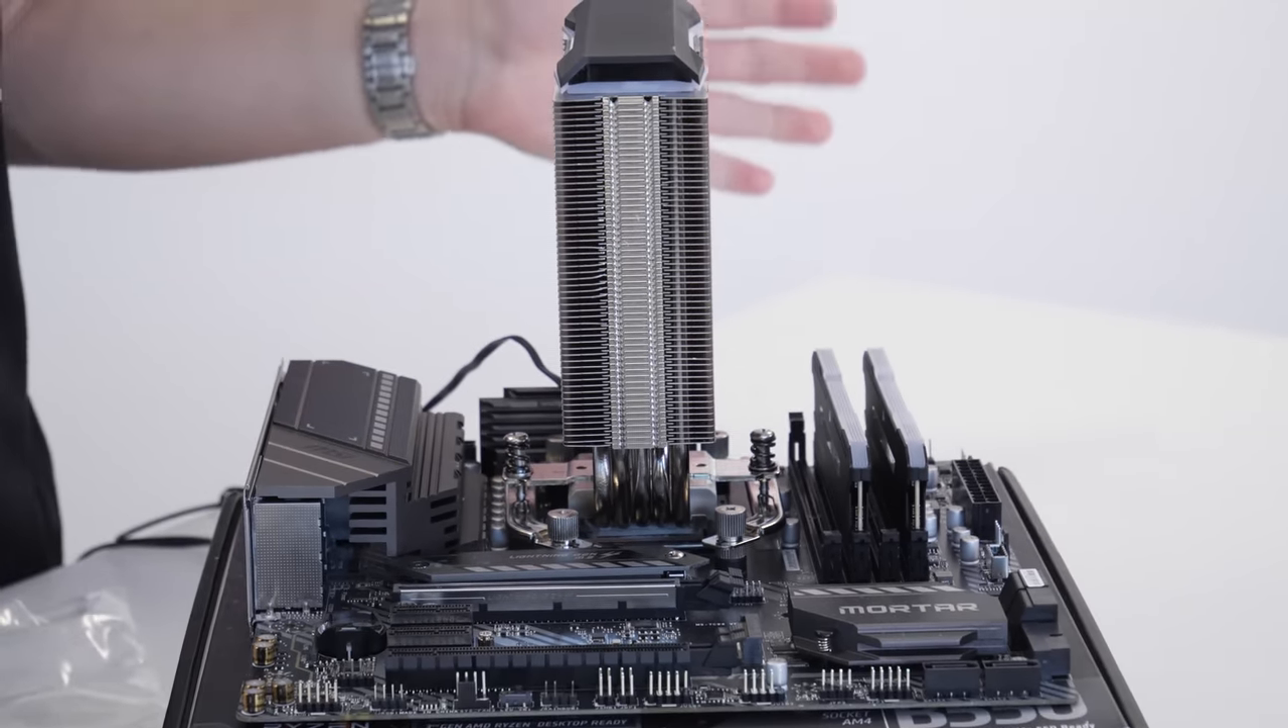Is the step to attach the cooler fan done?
No.